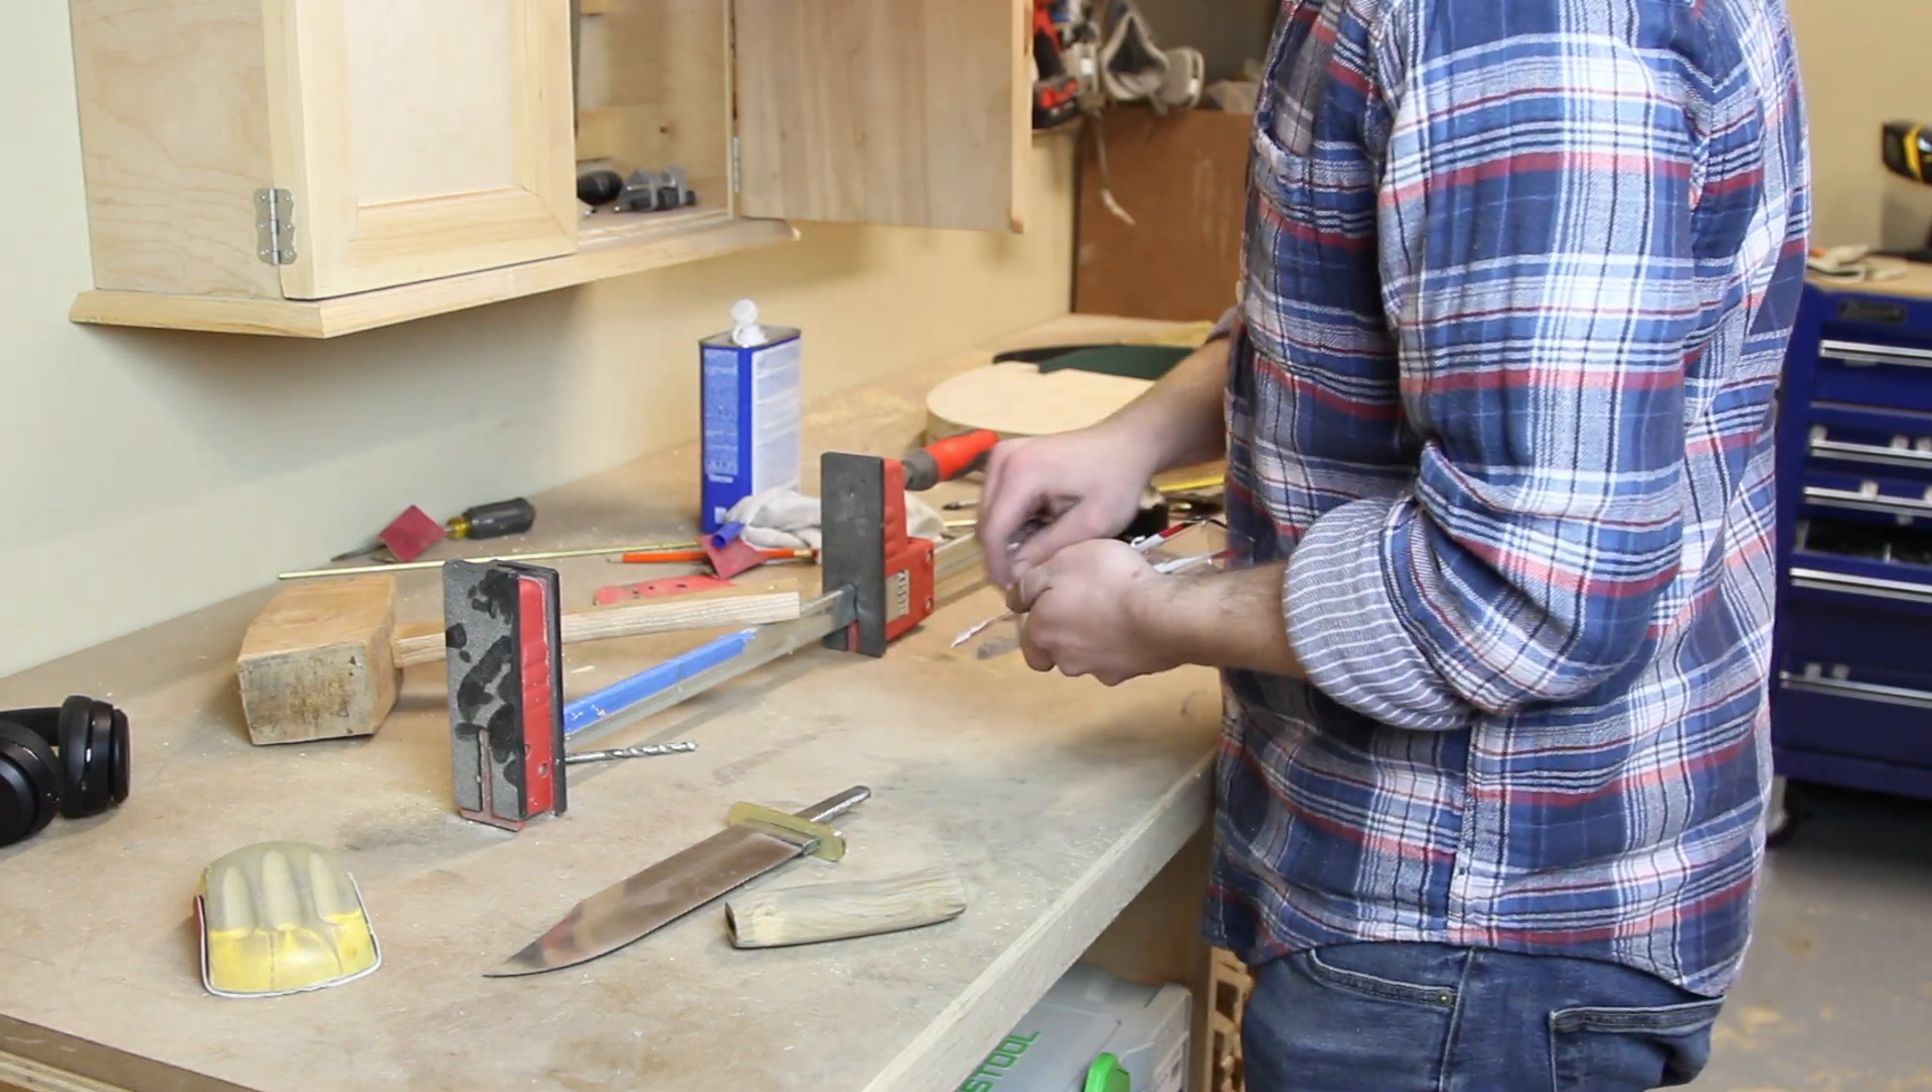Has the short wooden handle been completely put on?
No.